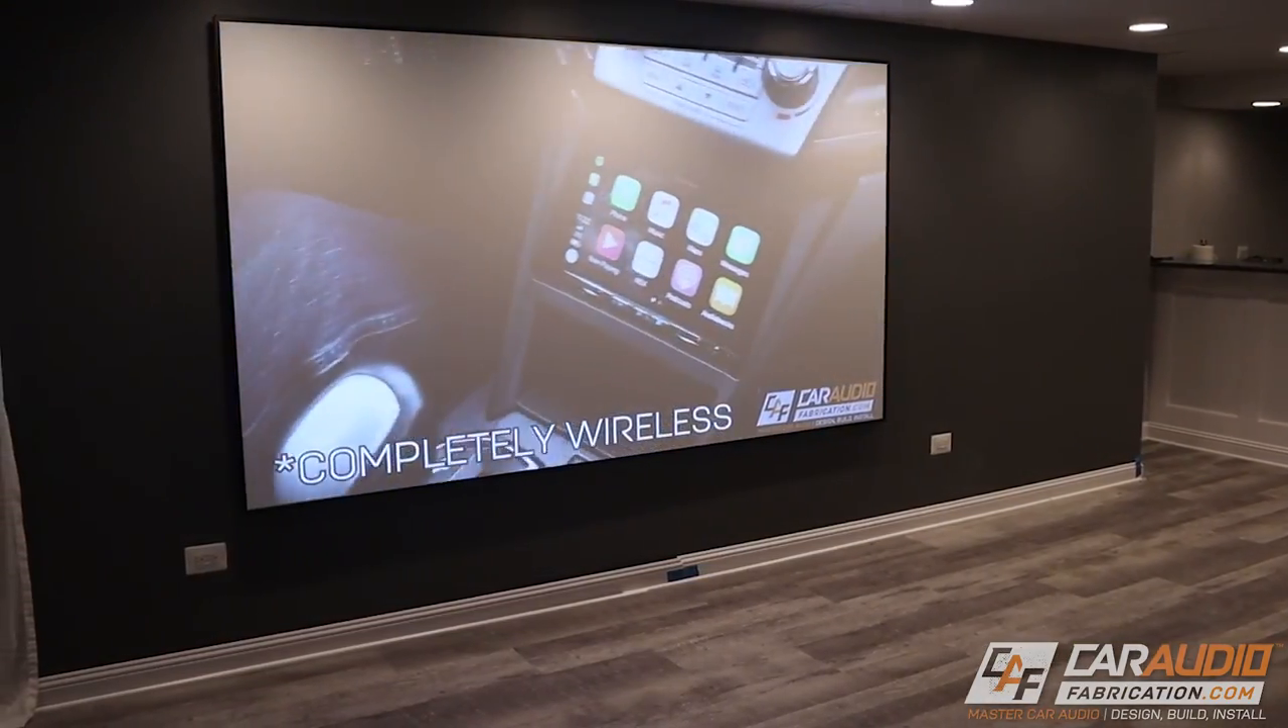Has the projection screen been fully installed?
Yes.